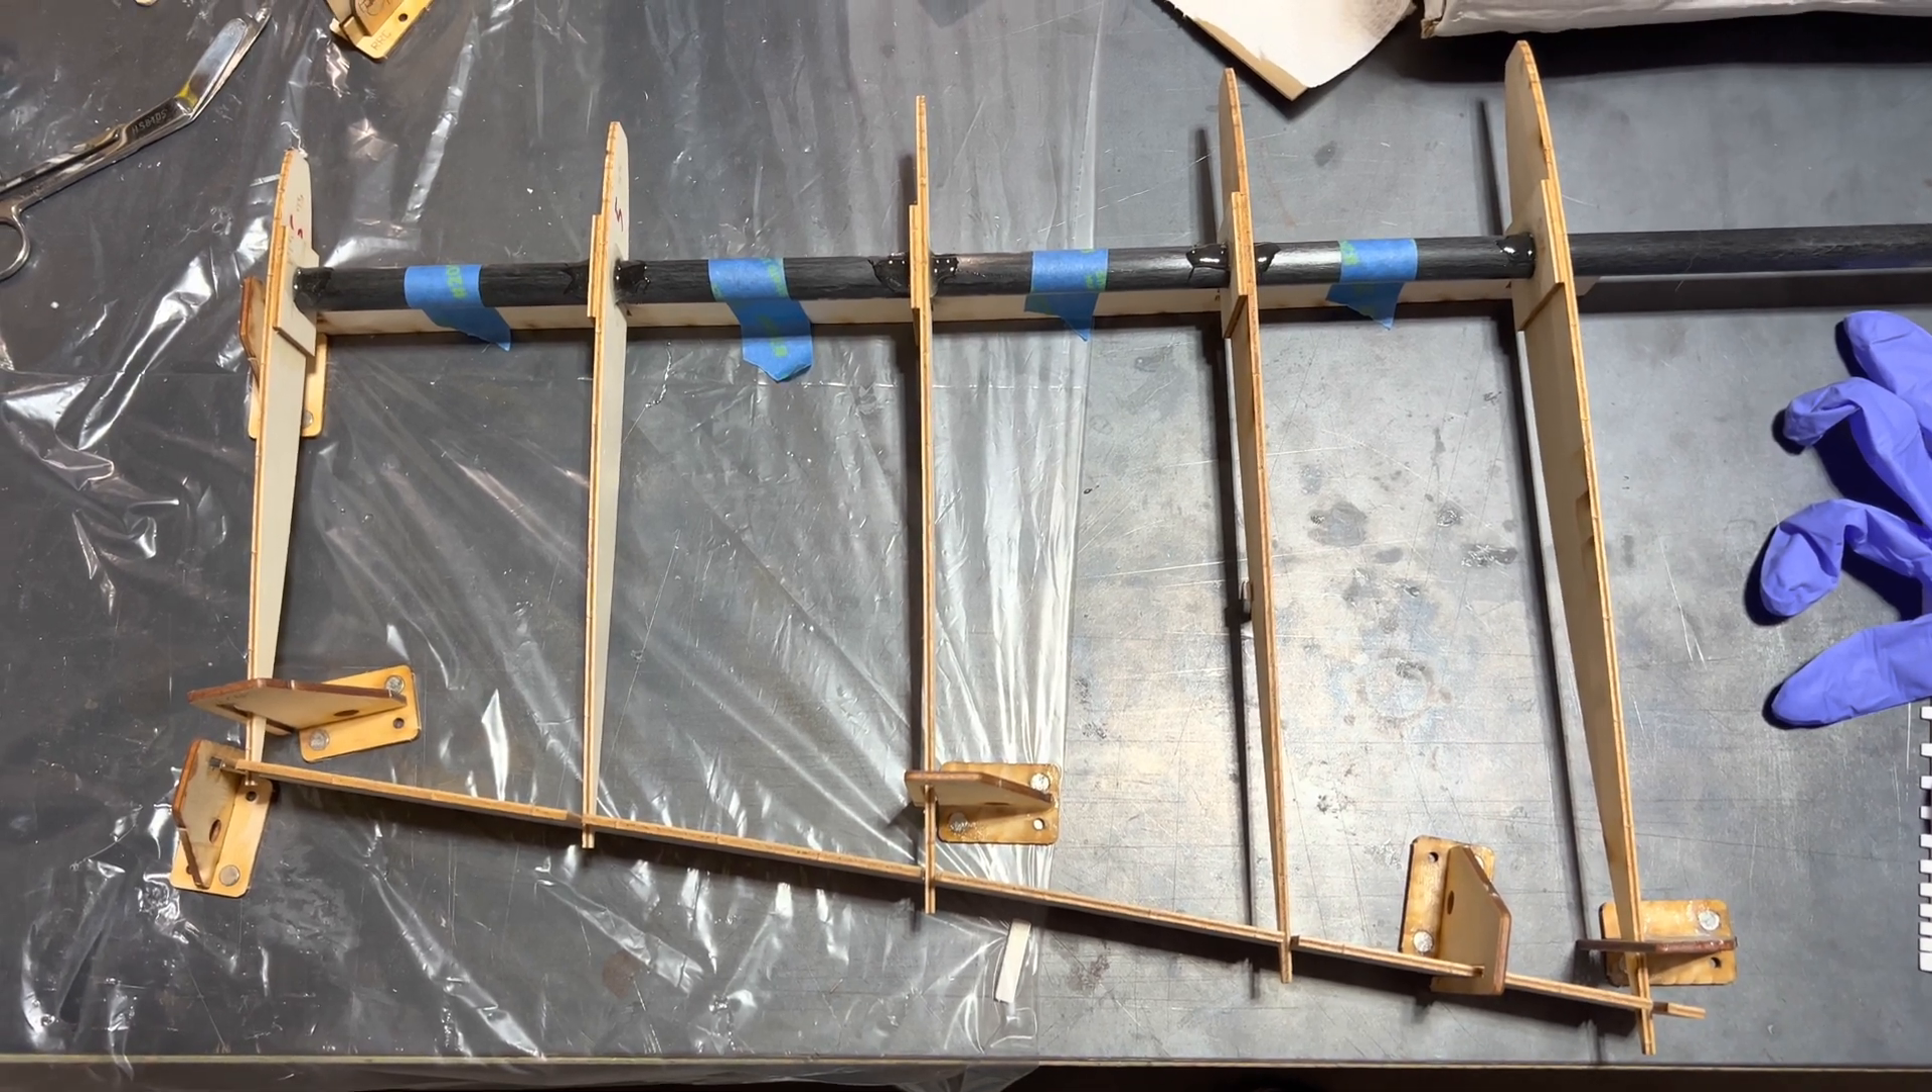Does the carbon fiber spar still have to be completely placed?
No.